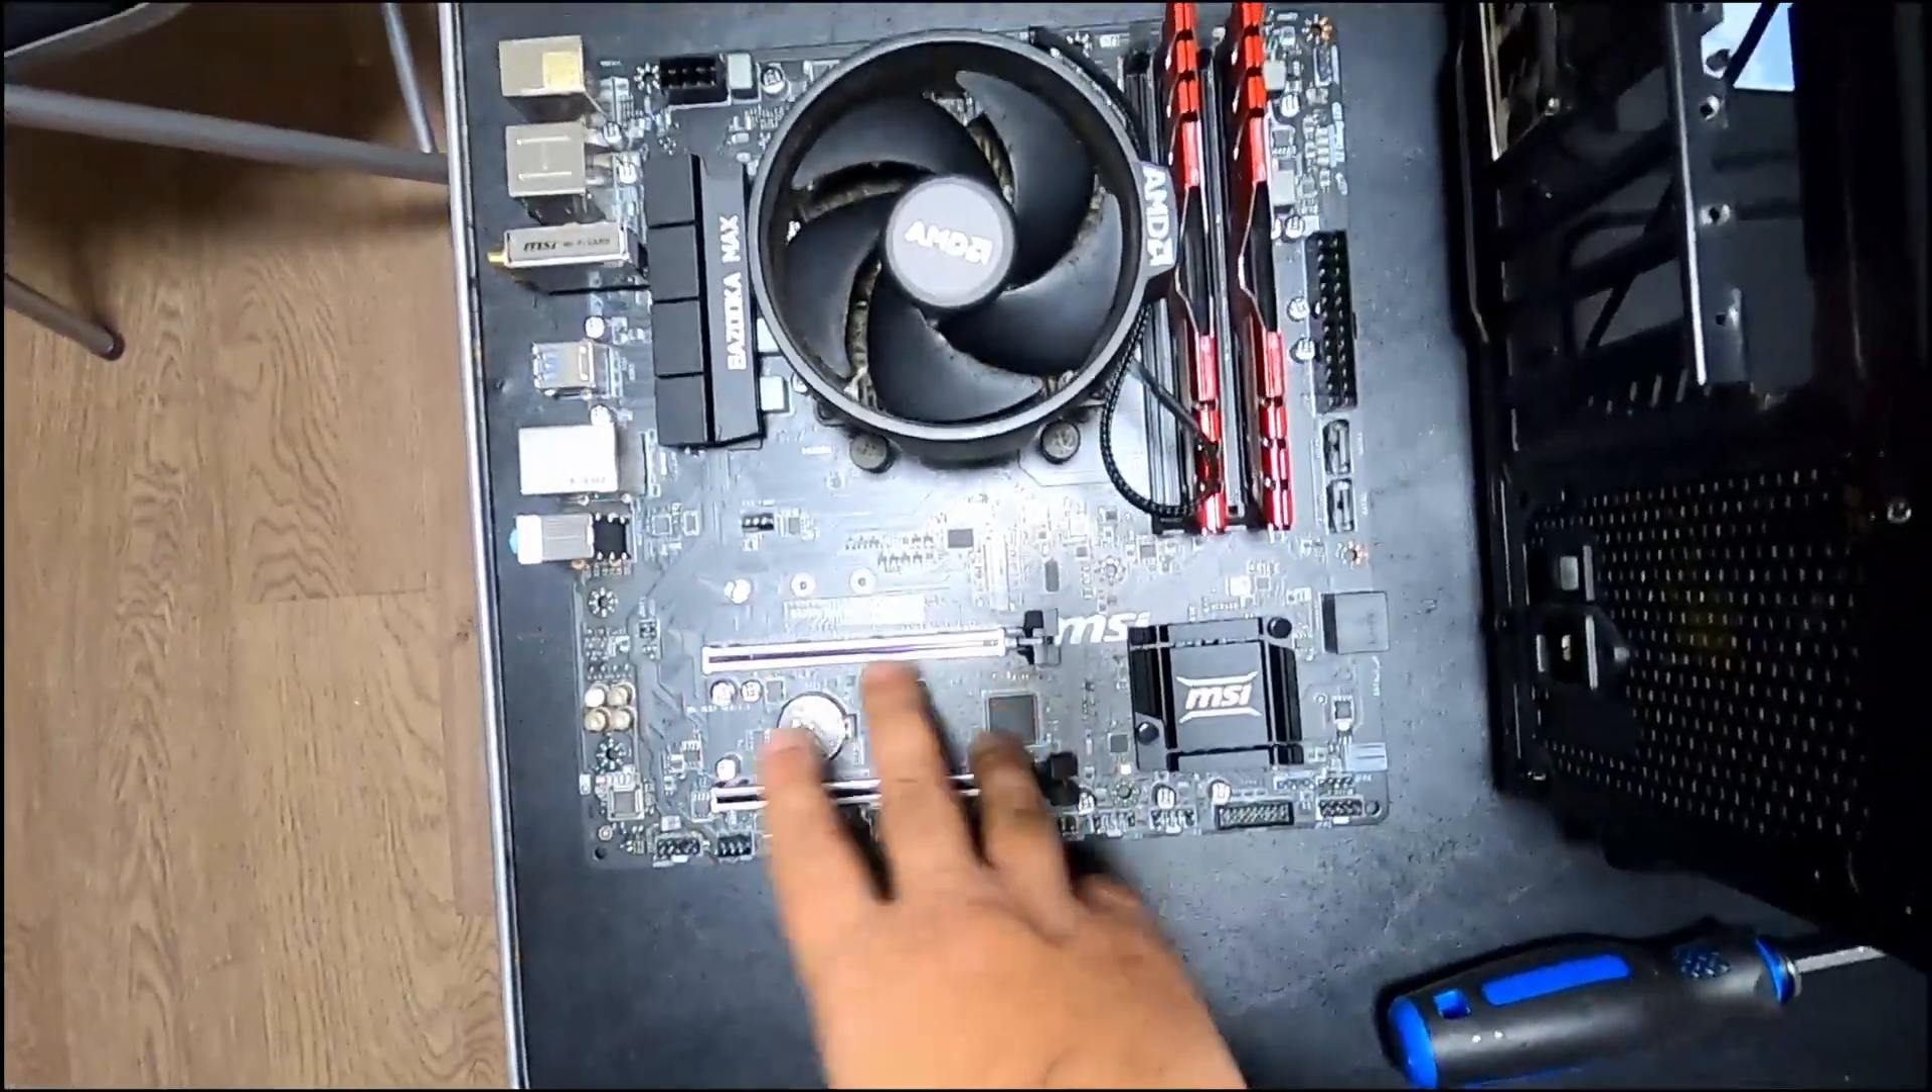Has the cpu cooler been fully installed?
Yes.